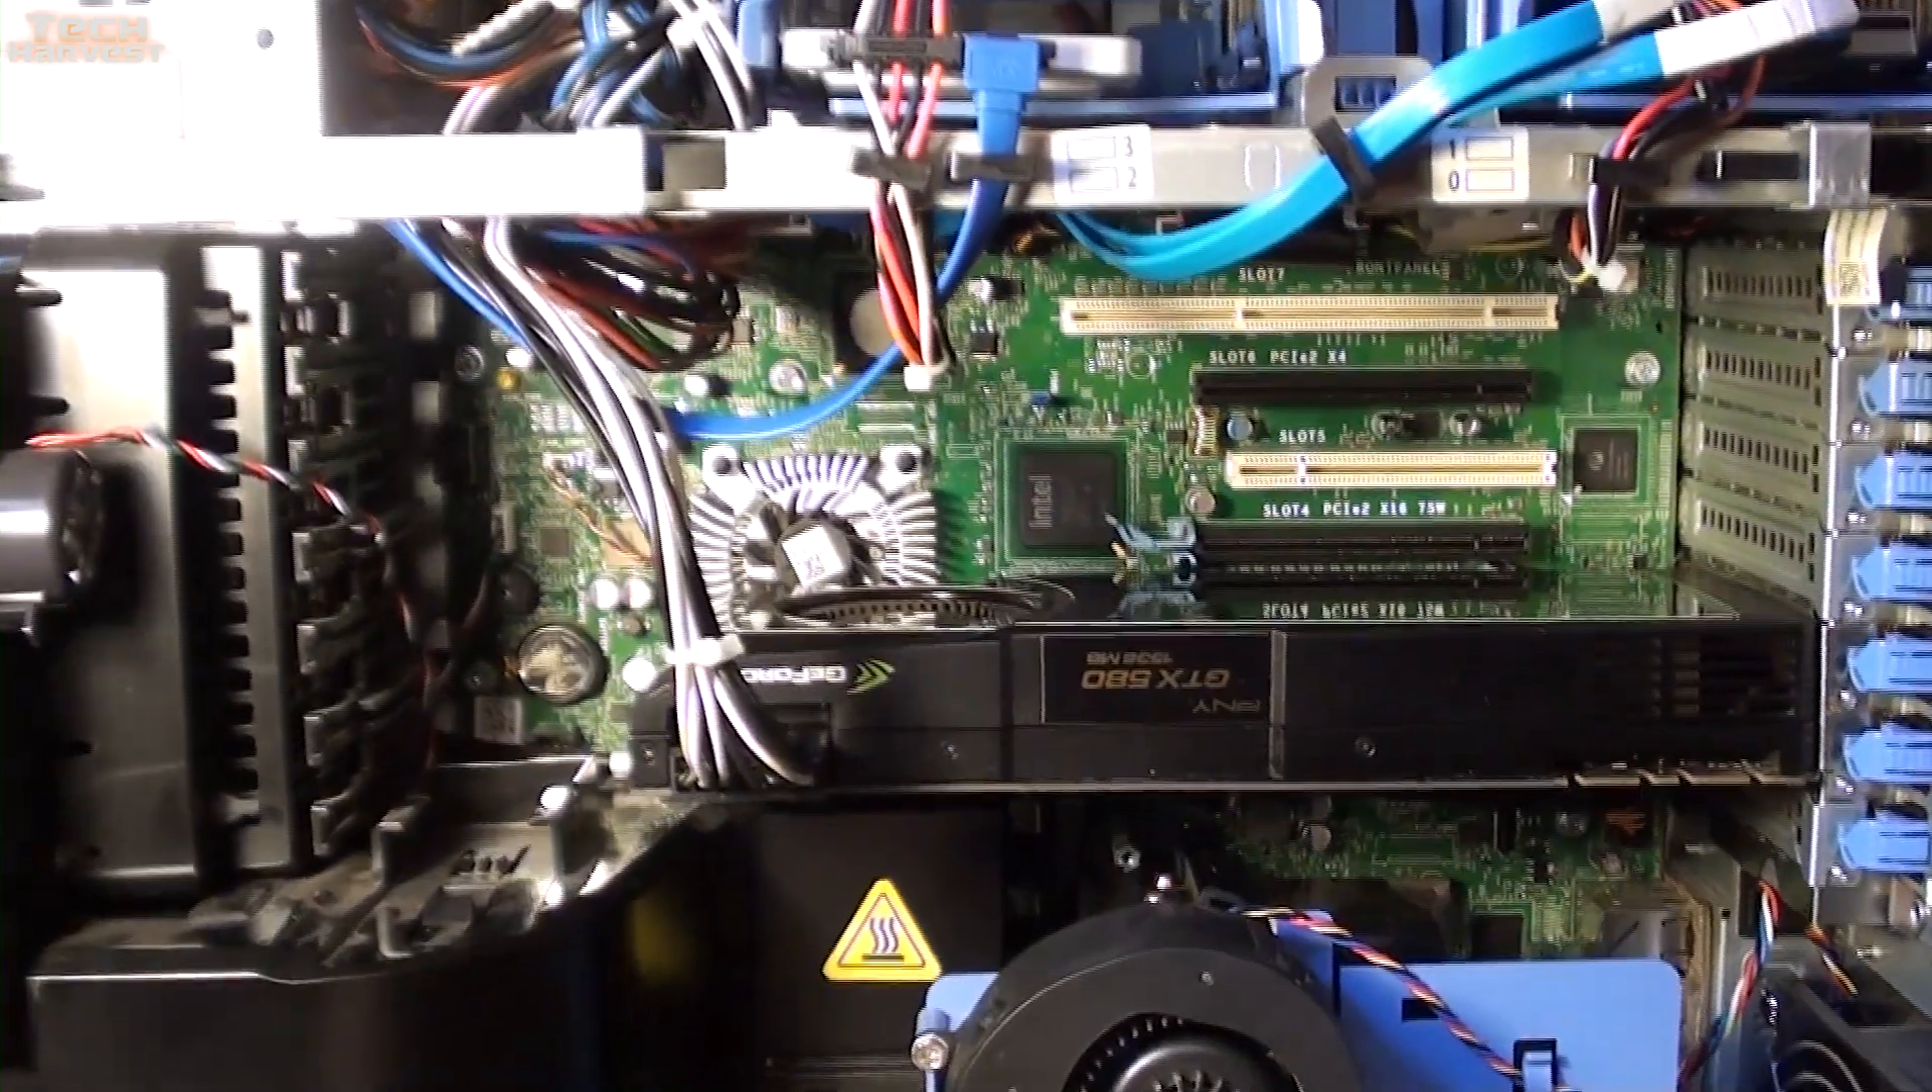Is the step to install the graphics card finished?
Yes.